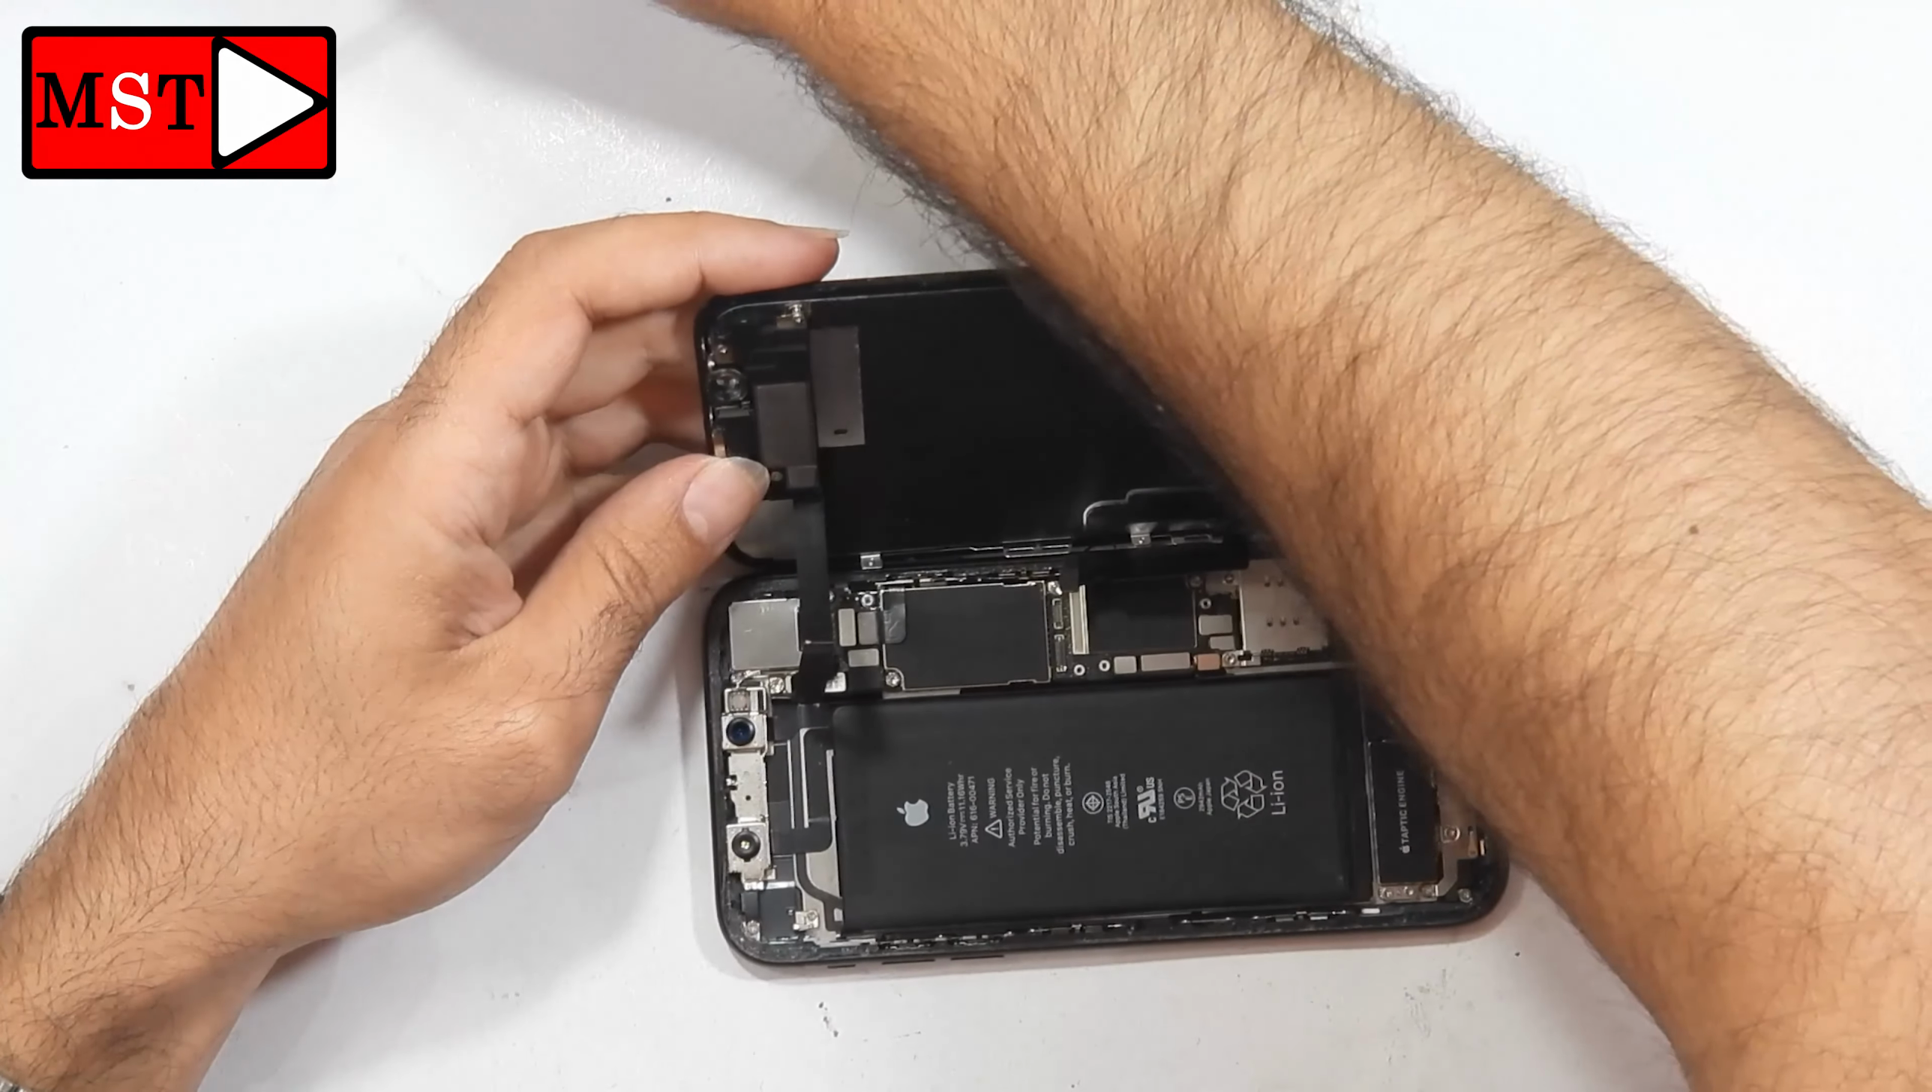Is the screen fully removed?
No.